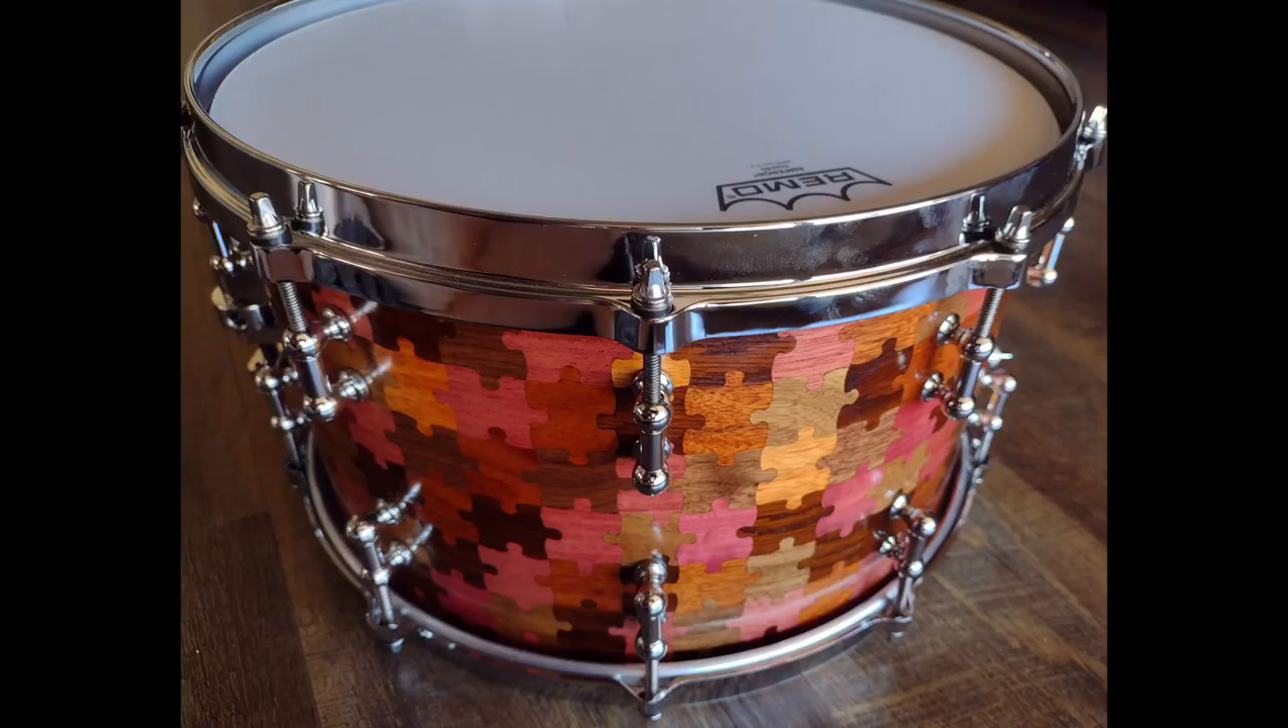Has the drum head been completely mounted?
Yes.